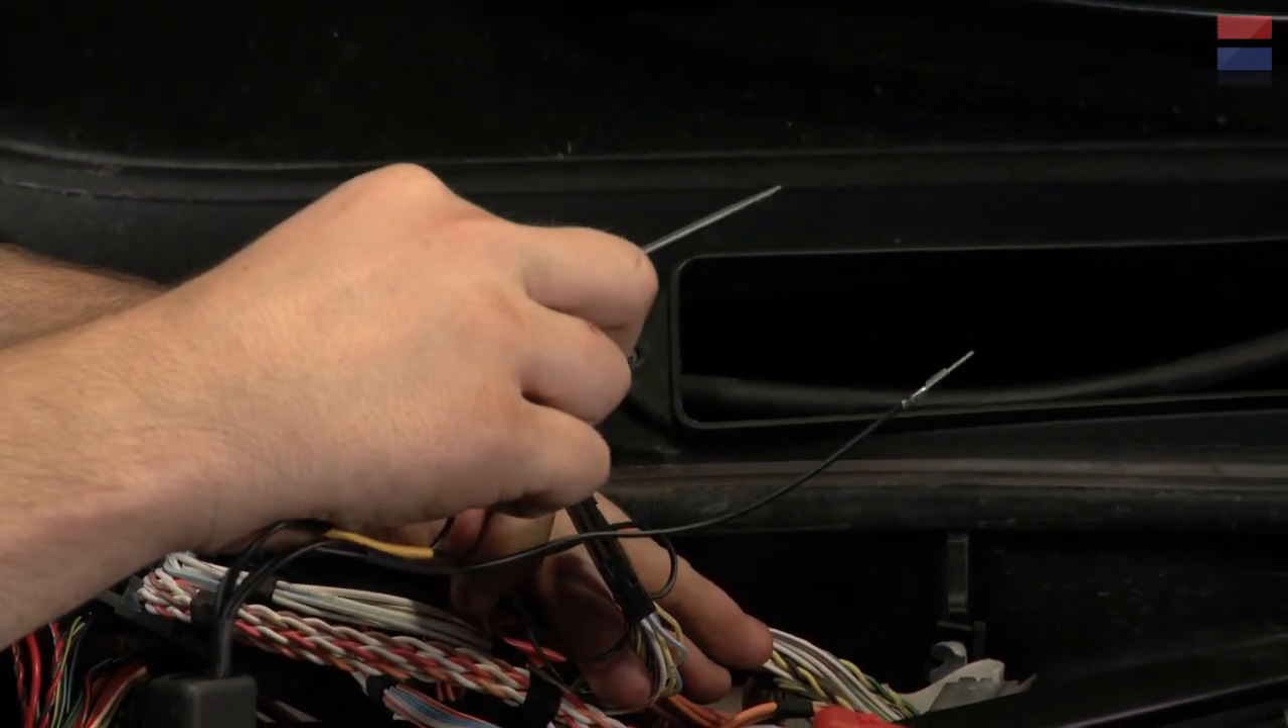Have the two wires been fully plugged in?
No.